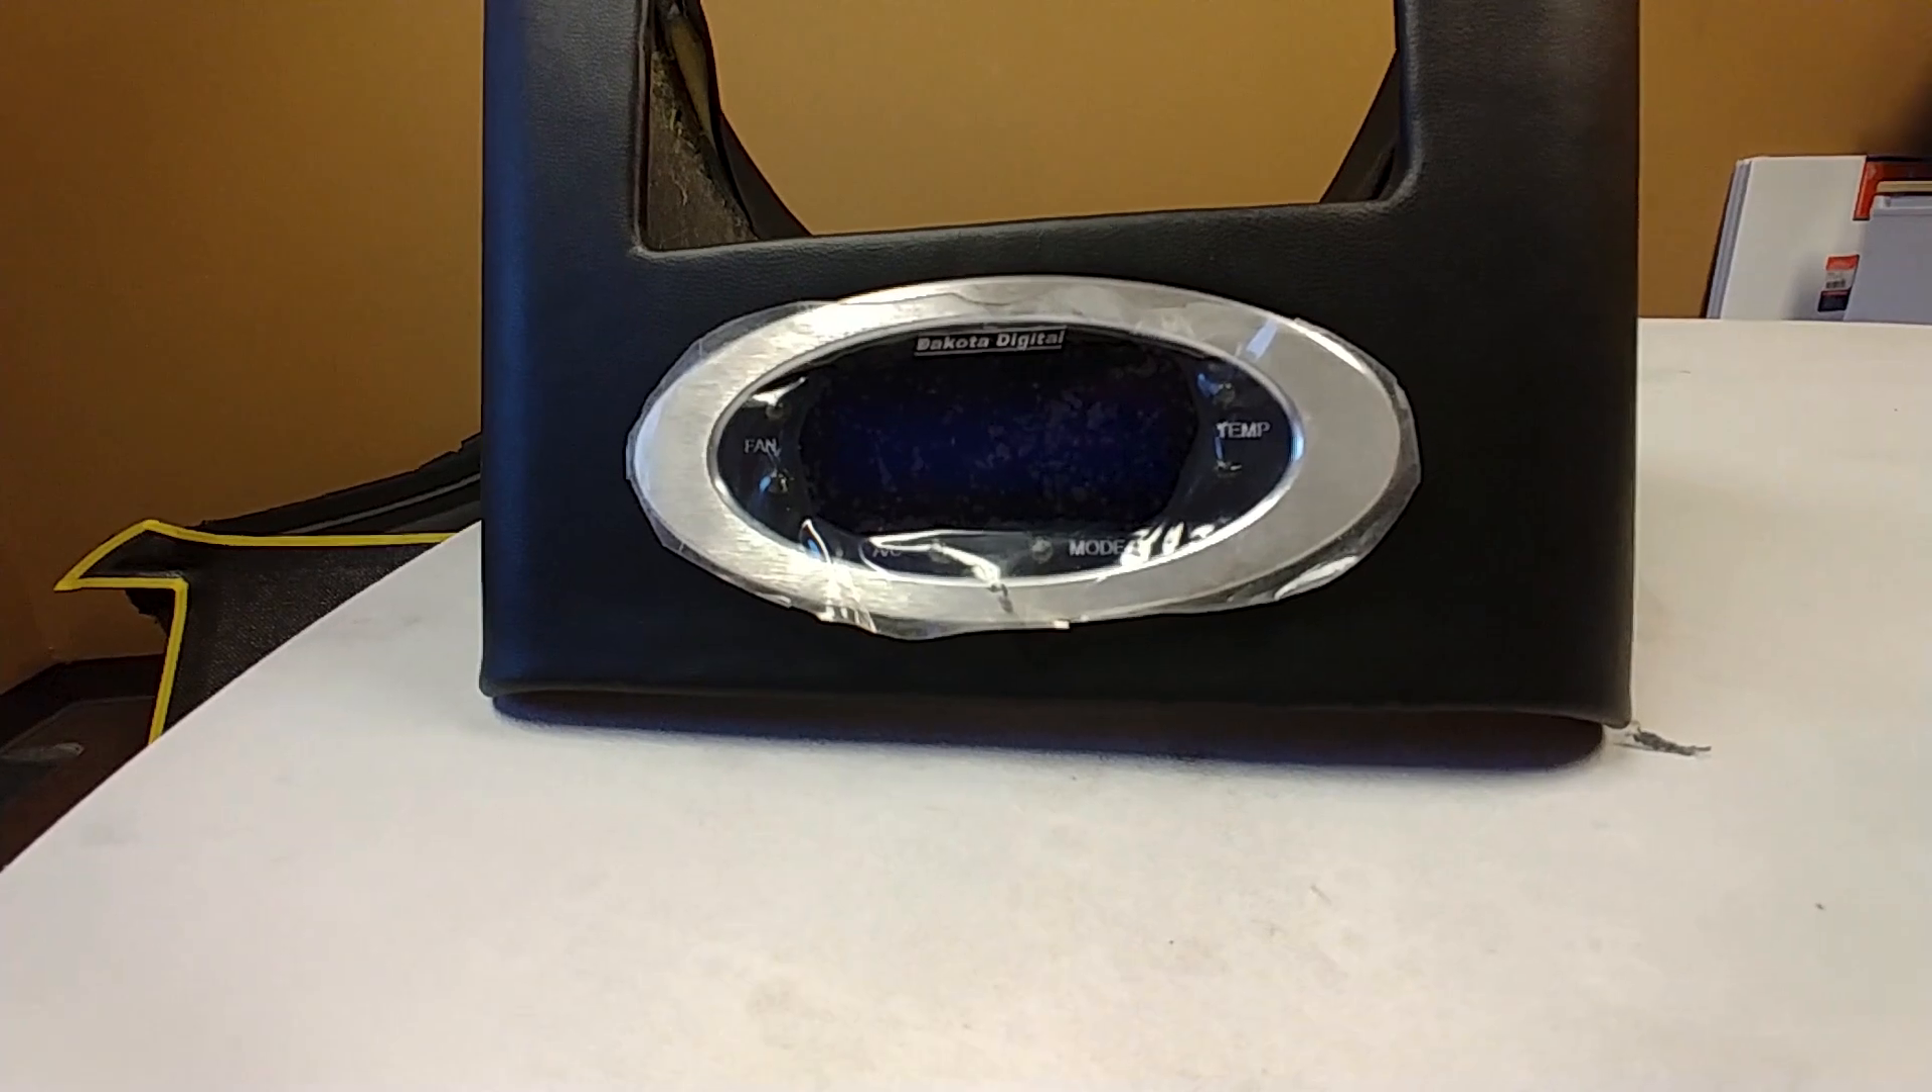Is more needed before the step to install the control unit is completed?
No.